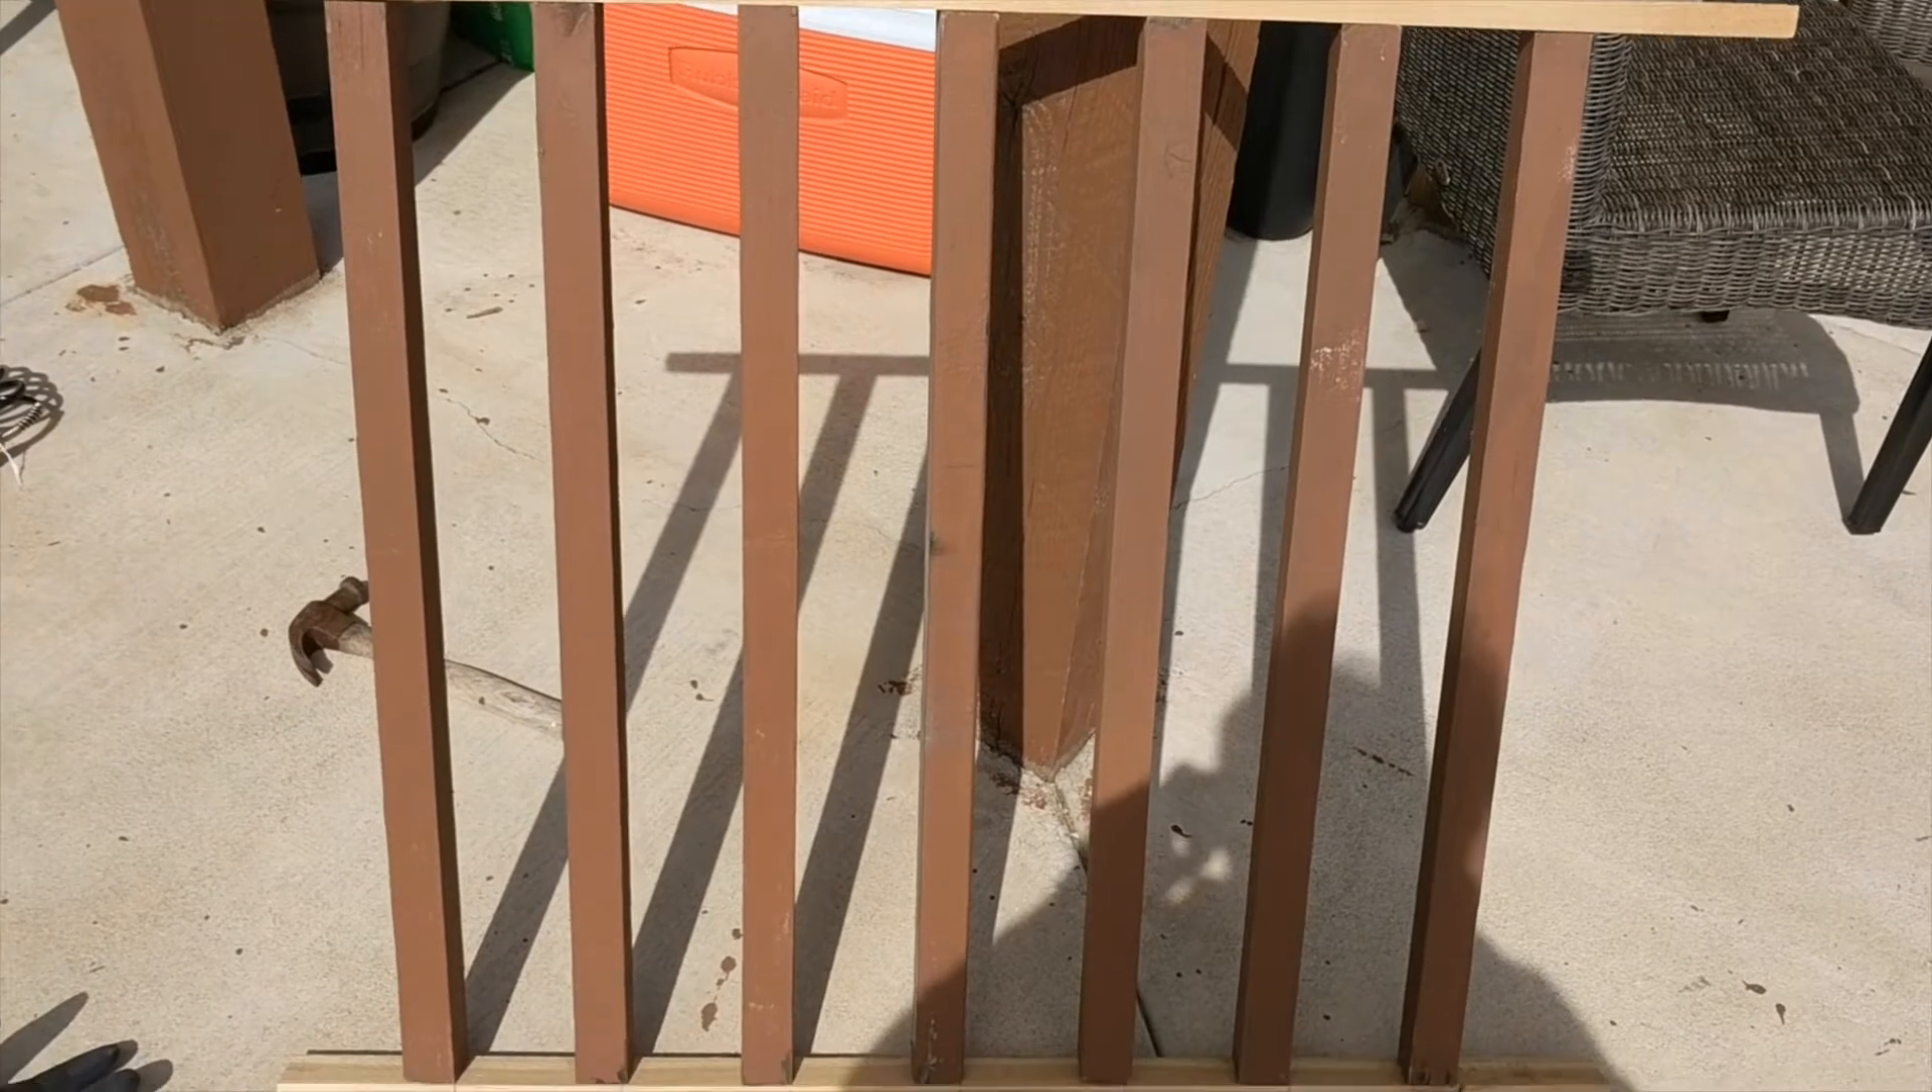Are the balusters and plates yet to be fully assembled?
No.